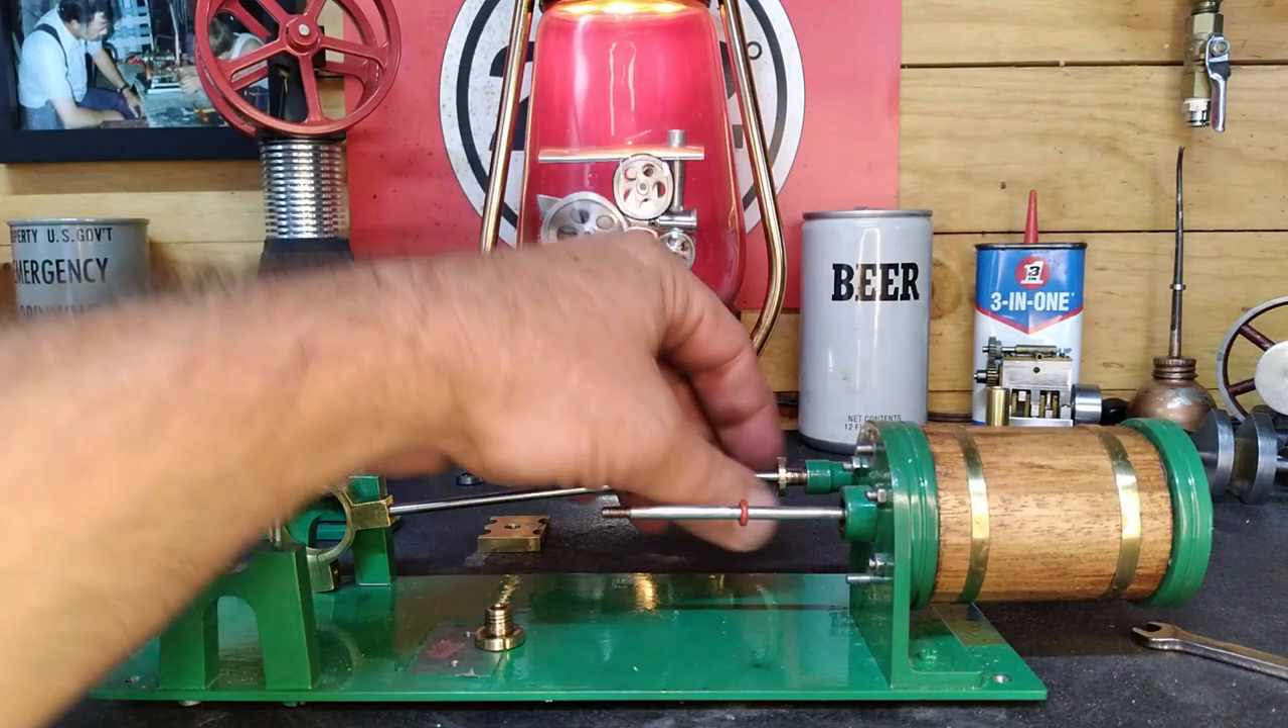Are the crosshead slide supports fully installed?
No.